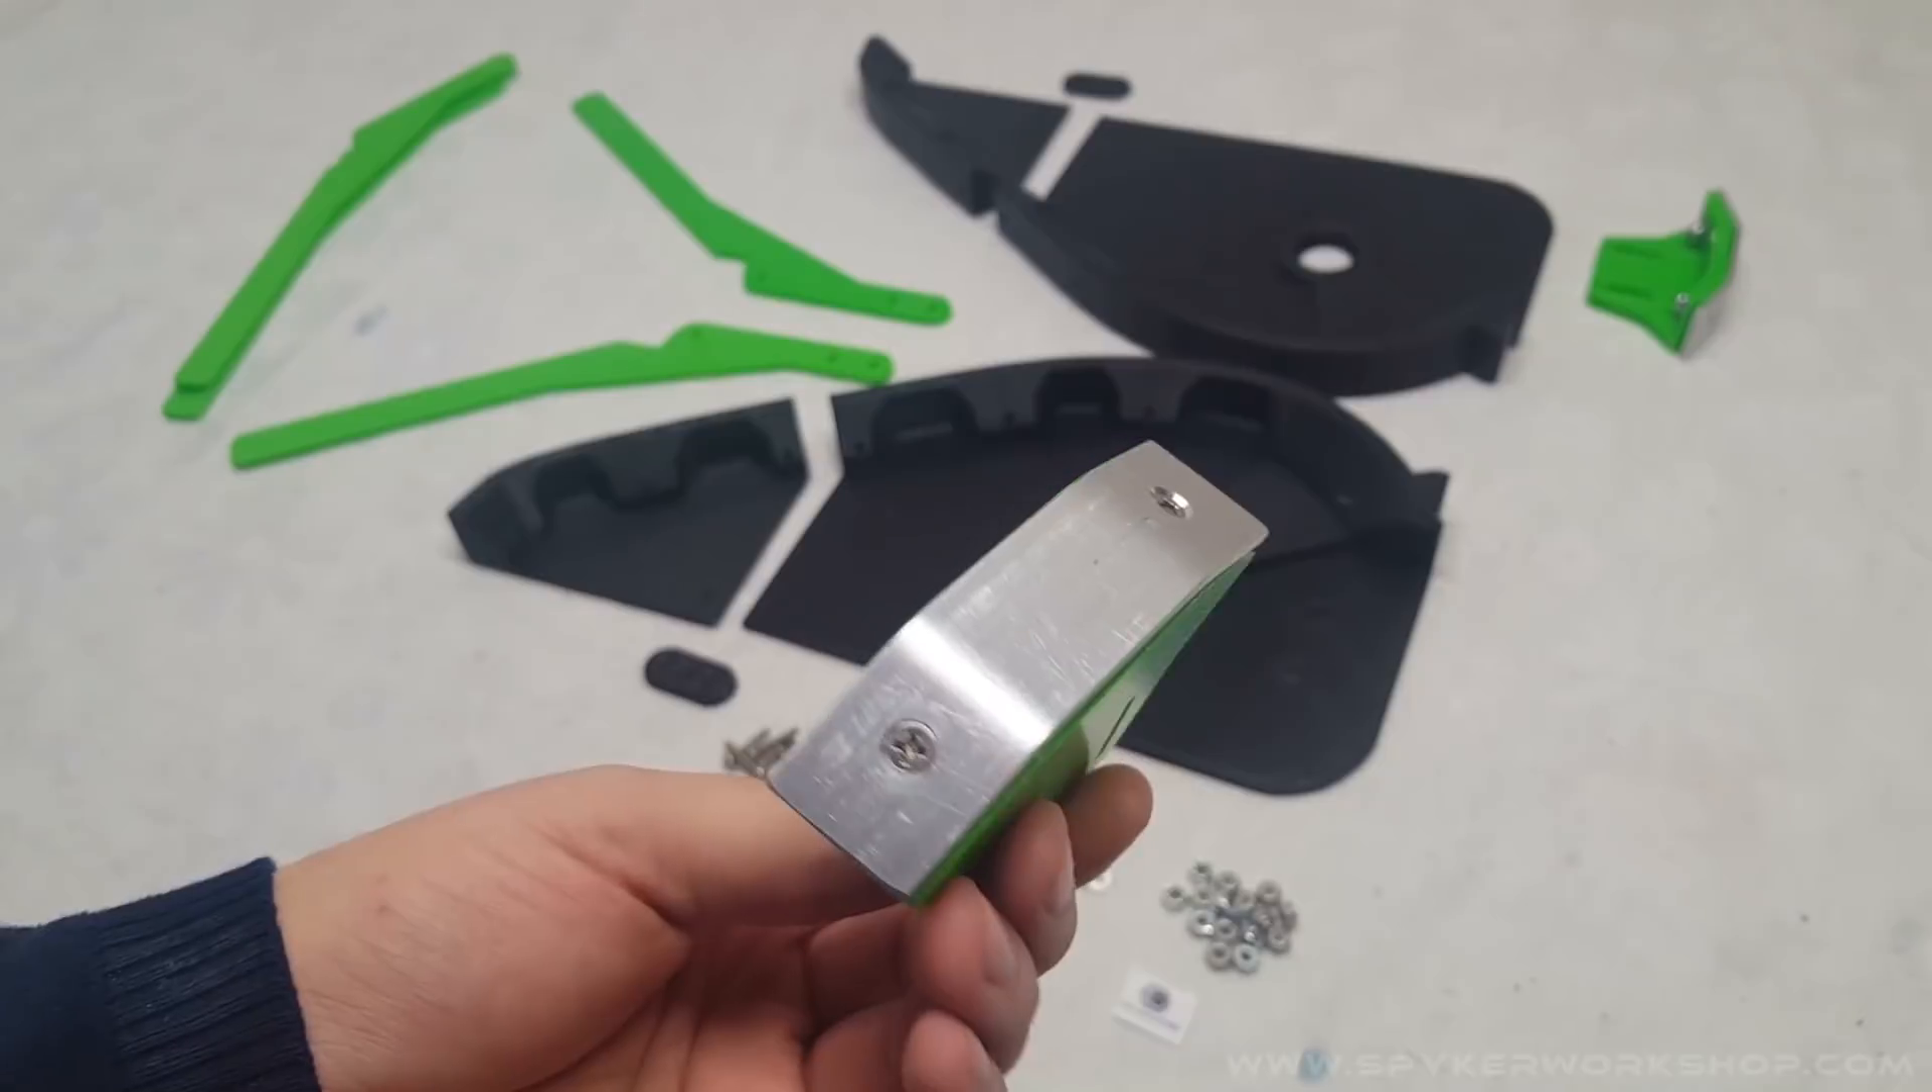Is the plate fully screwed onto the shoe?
Yes.